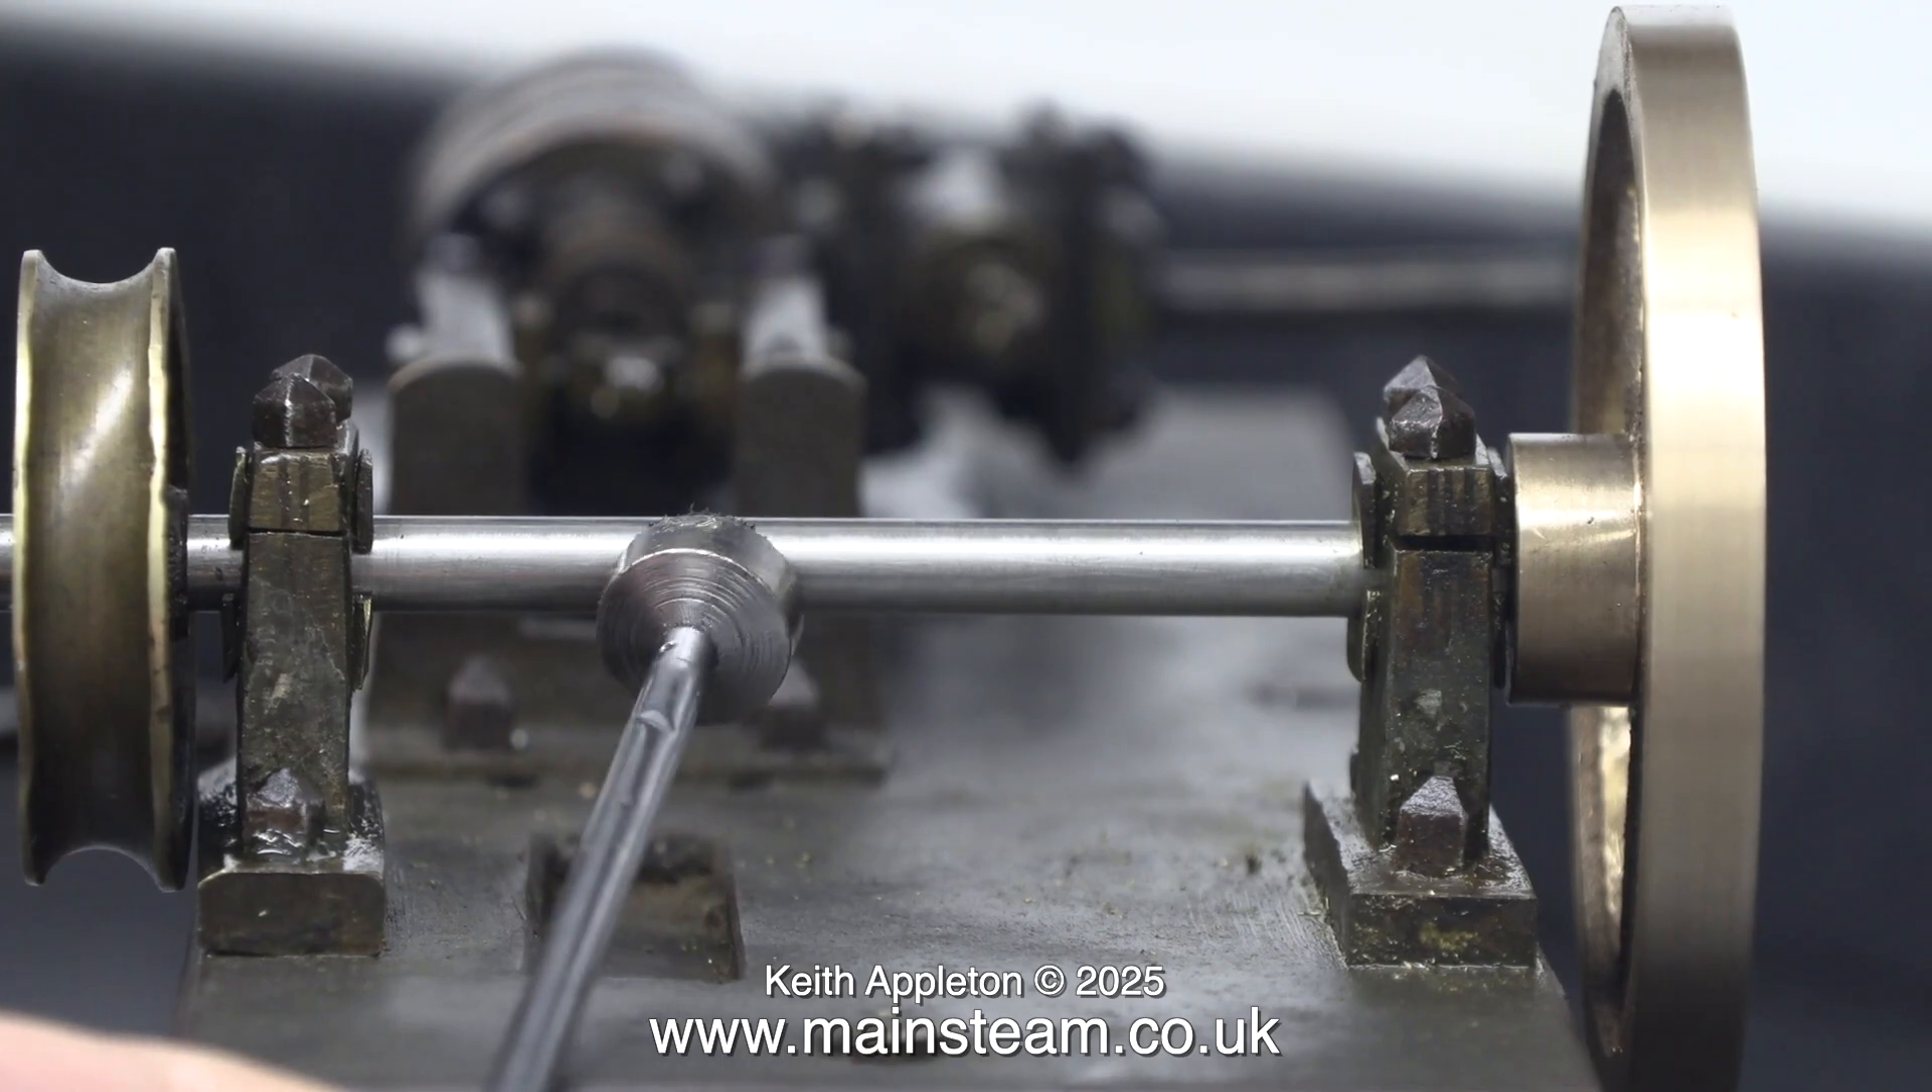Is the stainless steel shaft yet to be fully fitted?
No.